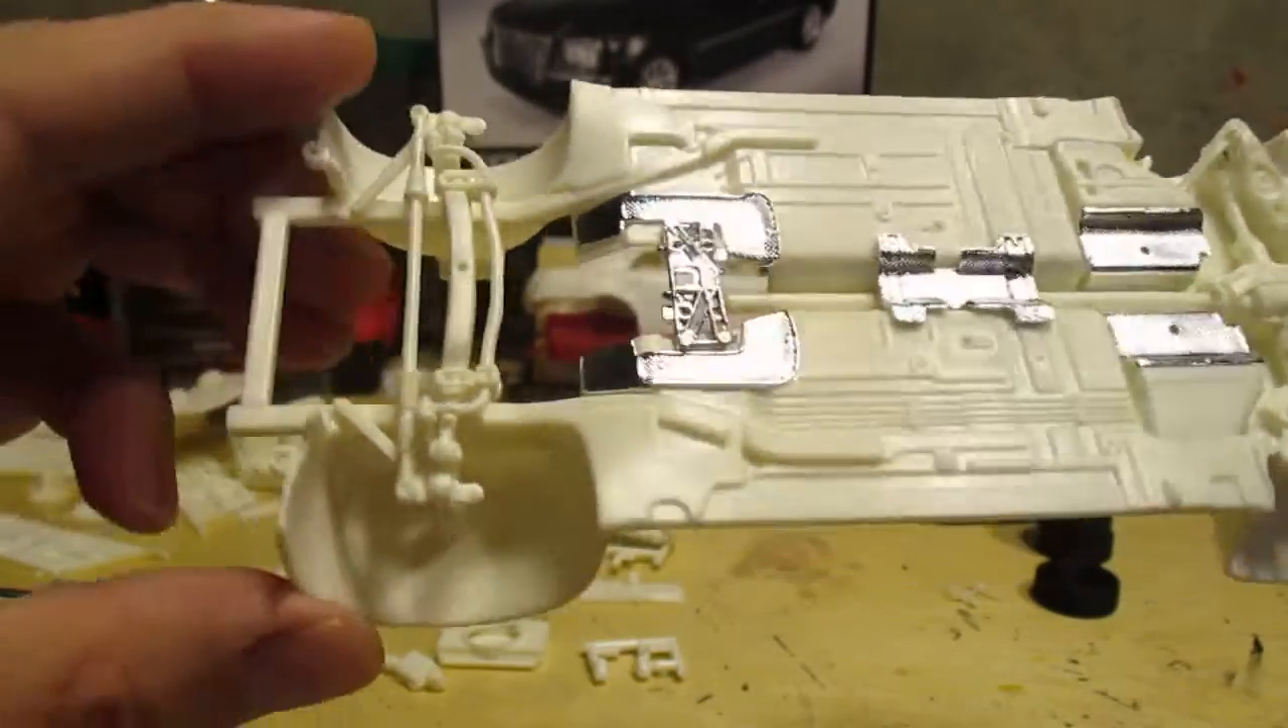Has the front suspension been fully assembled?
Yes.